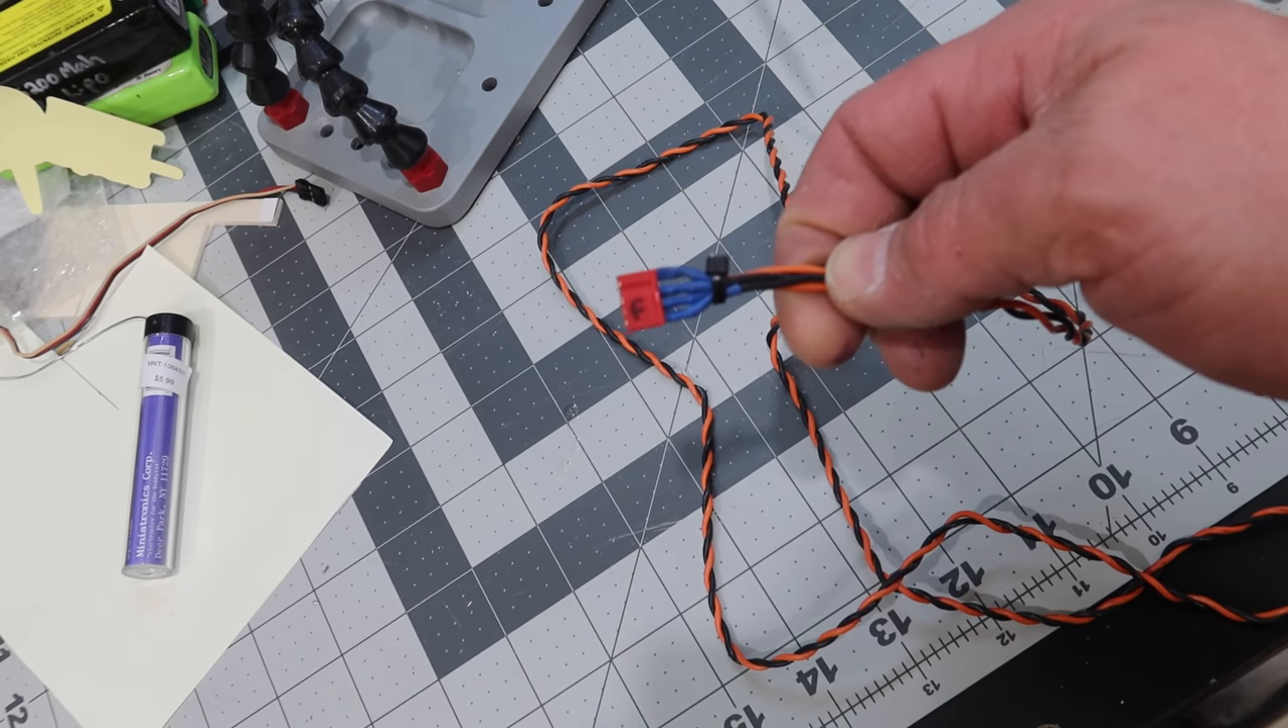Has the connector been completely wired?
Yes.